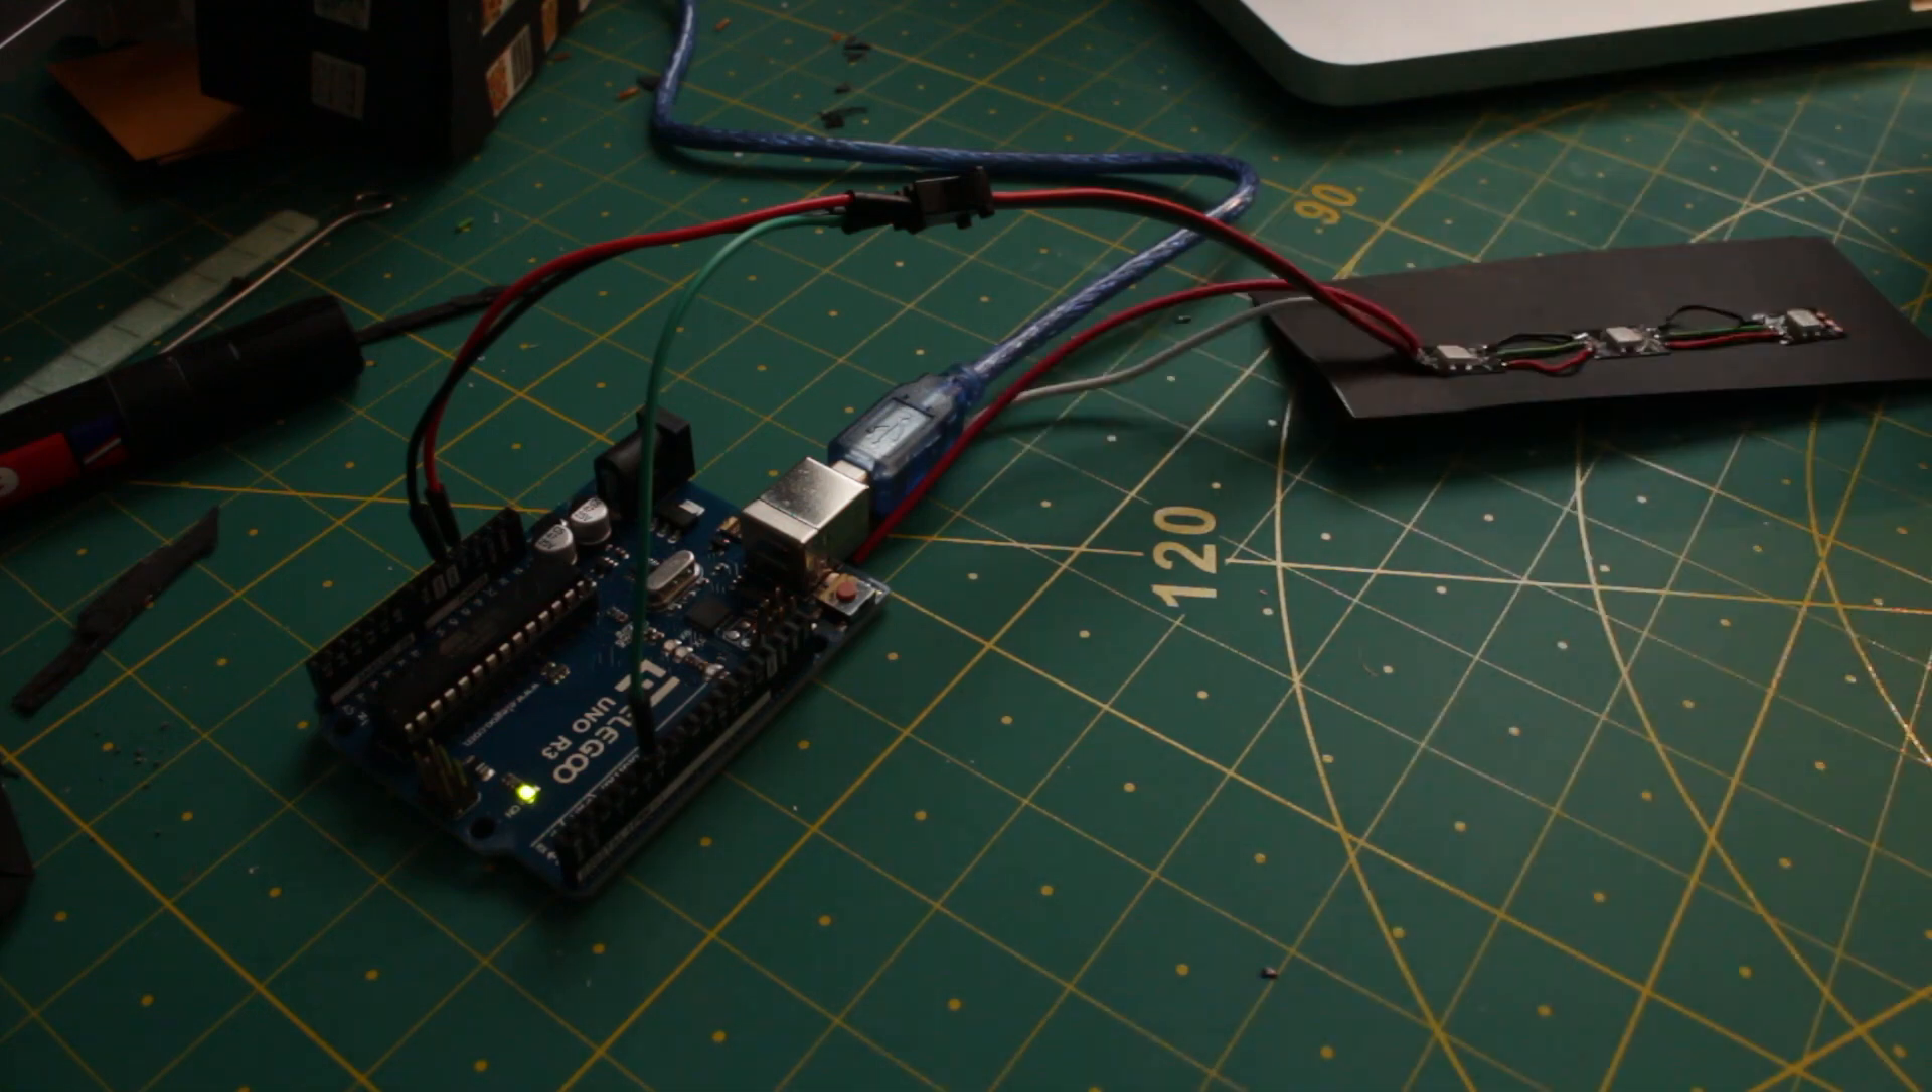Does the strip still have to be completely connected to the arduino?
No.